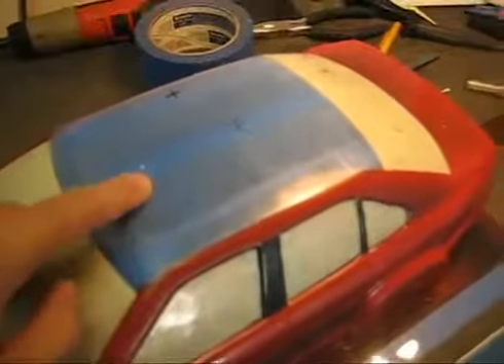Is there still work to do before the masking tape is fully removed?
Yes.